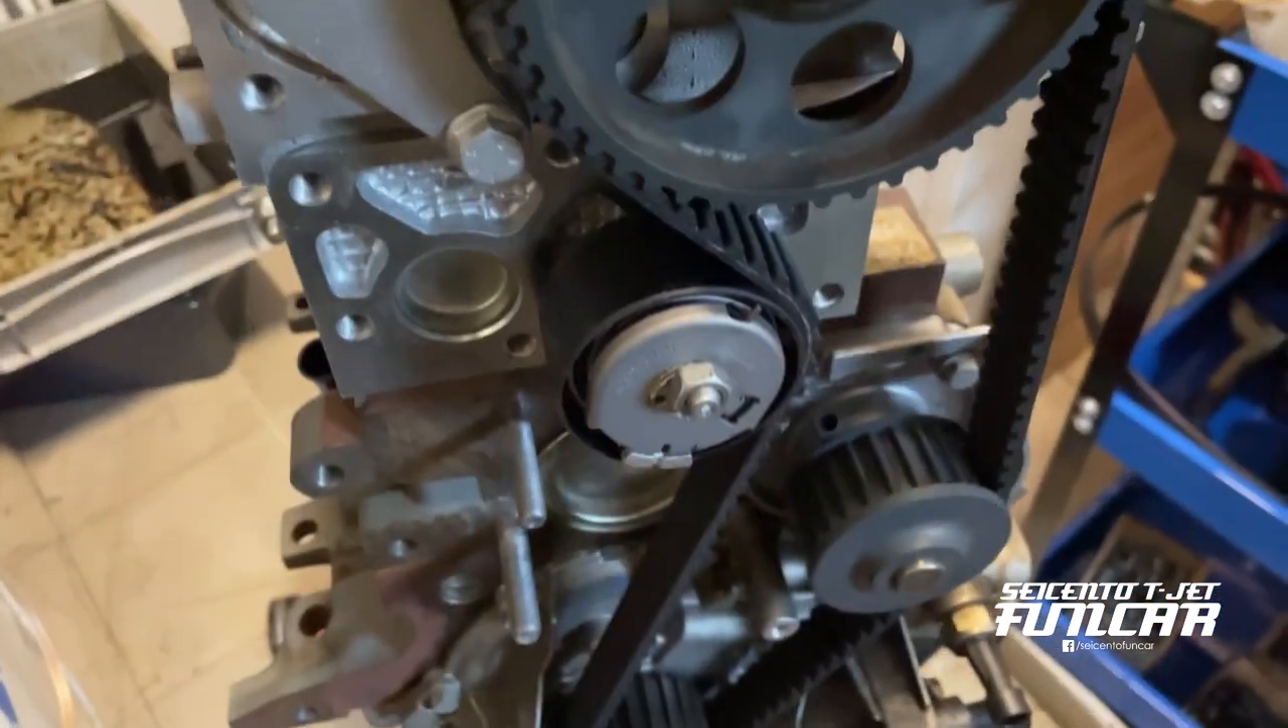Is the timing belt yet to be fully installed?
No.